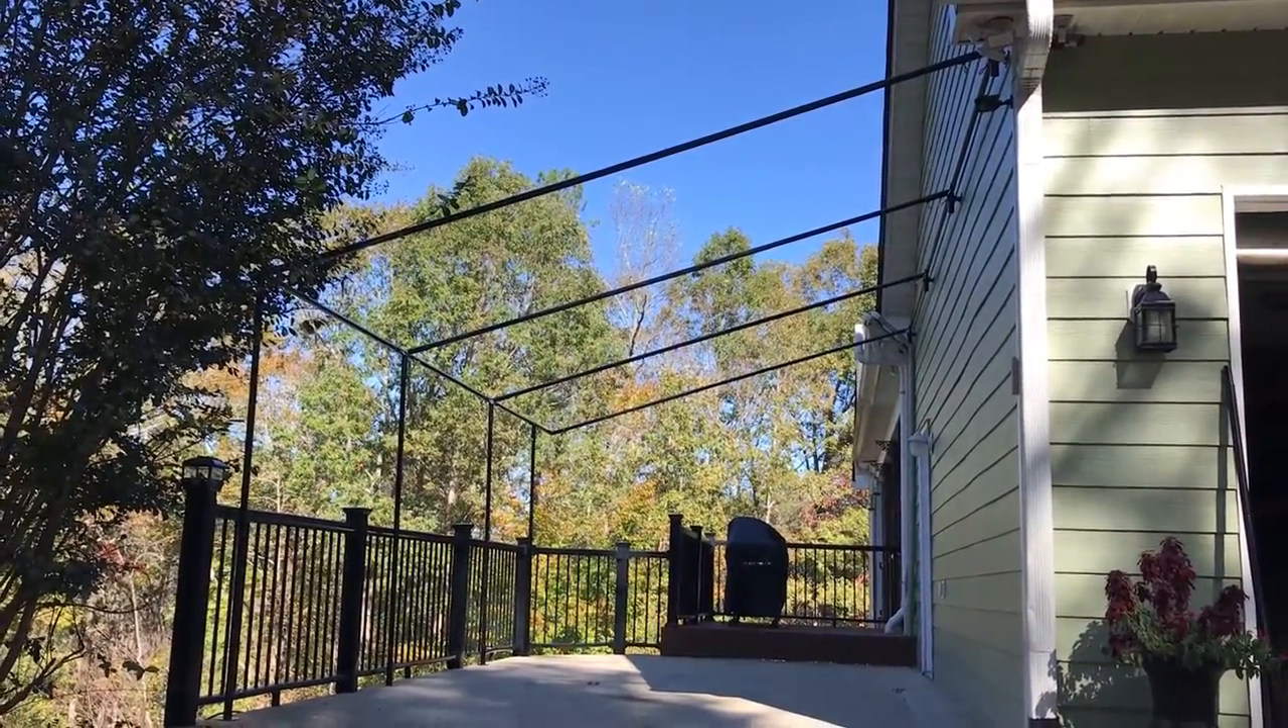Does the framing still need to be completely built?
No.